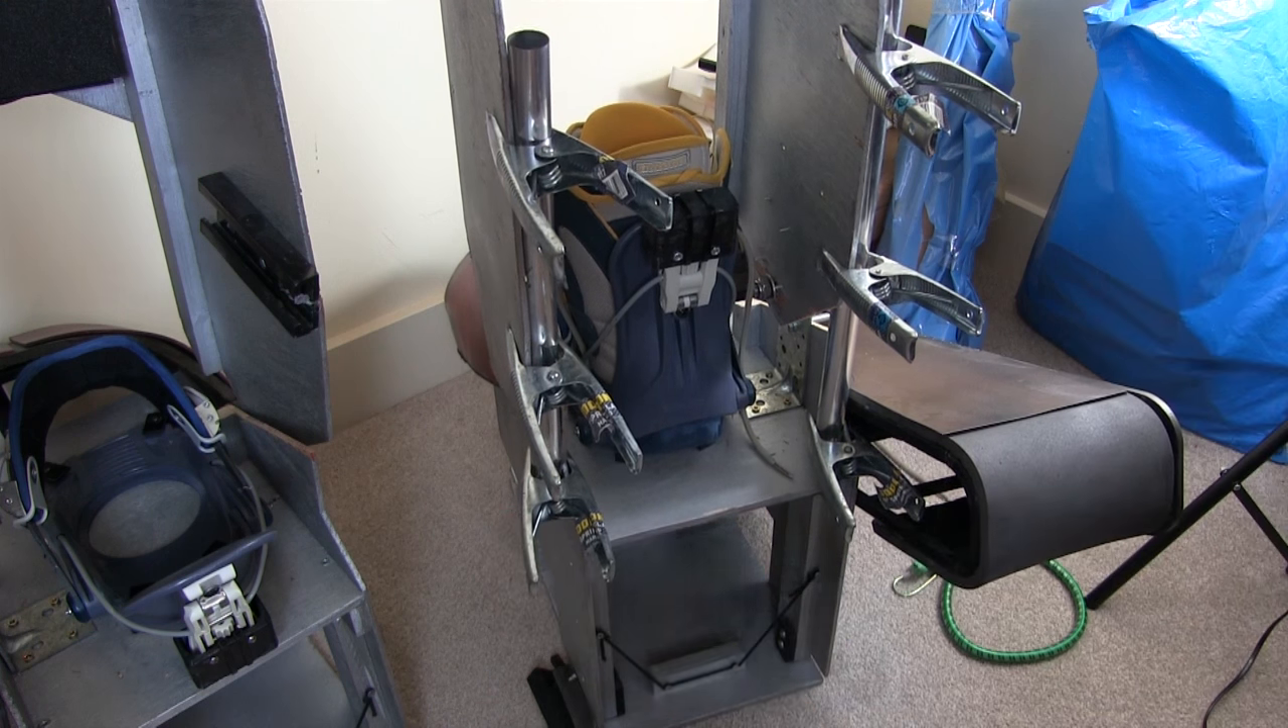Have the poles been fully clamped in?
Yes.